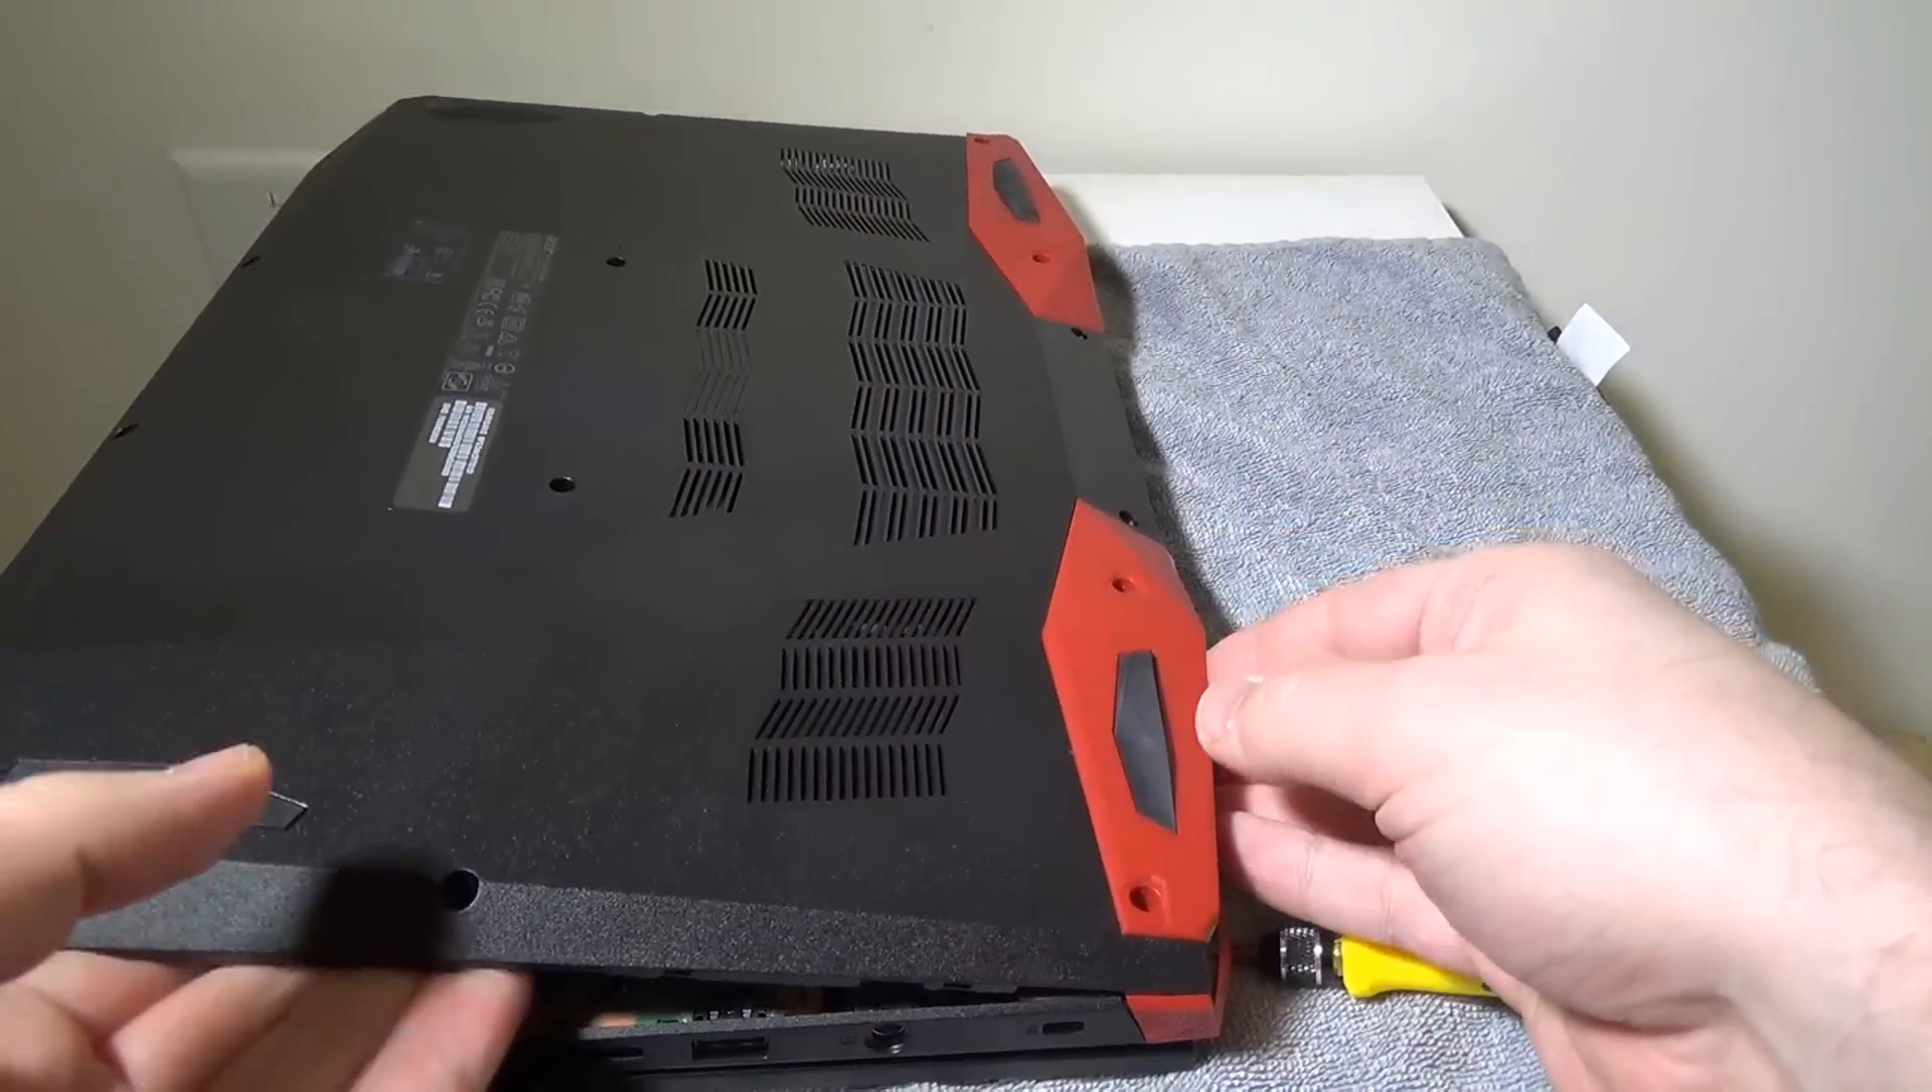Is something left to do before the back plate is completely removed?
Yes.